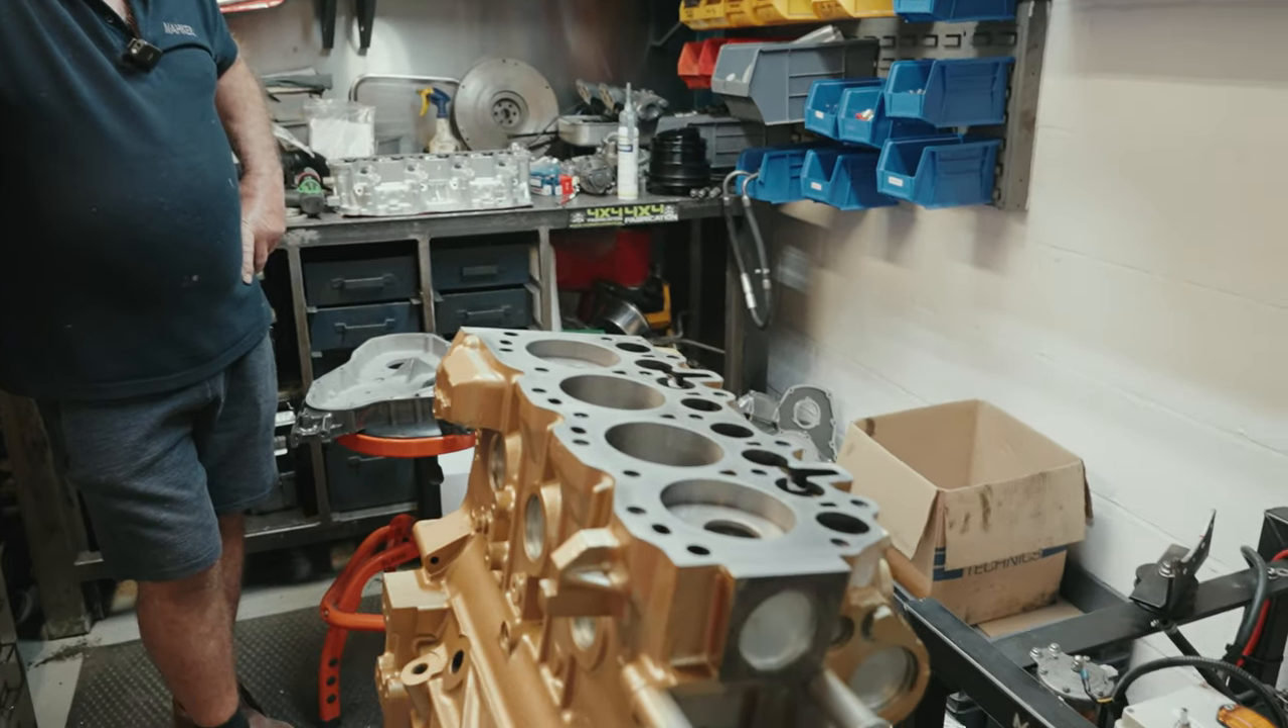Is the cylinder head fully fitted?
No.